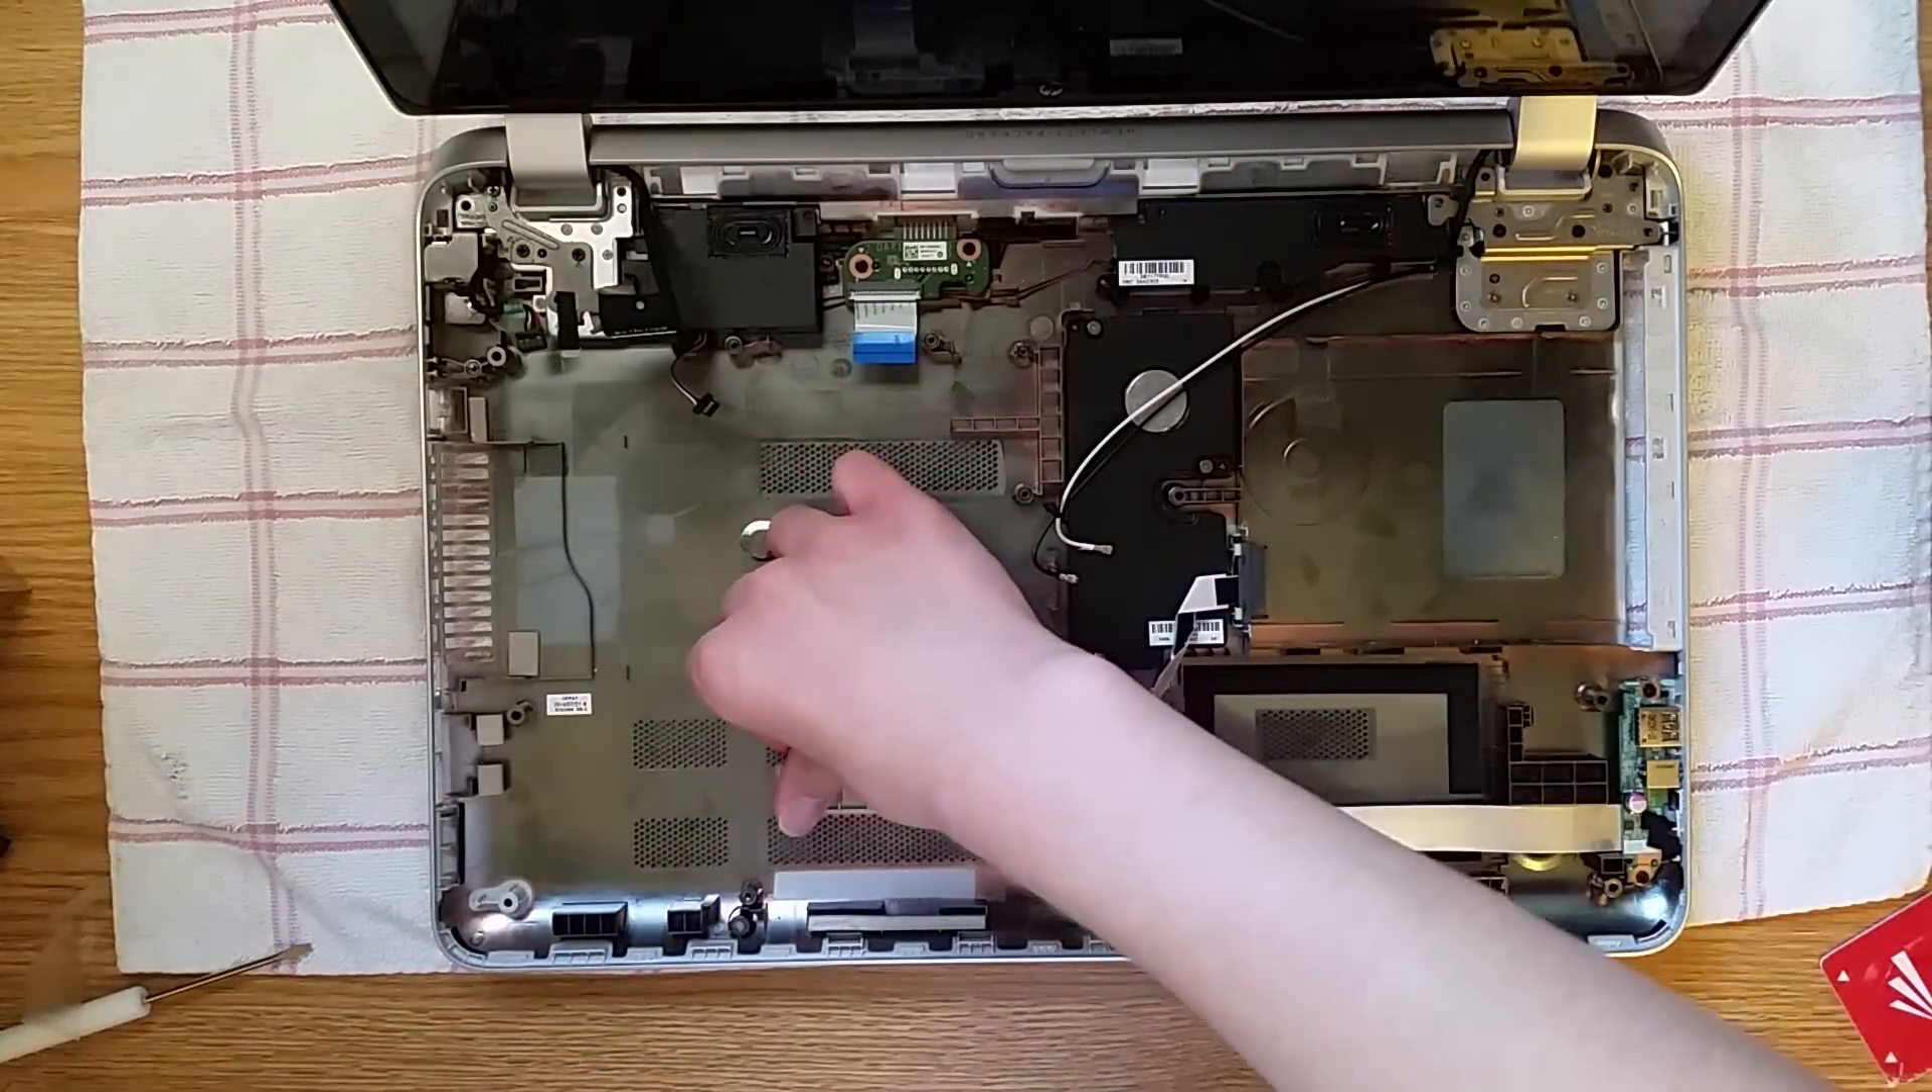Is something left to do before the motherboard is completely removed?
No.